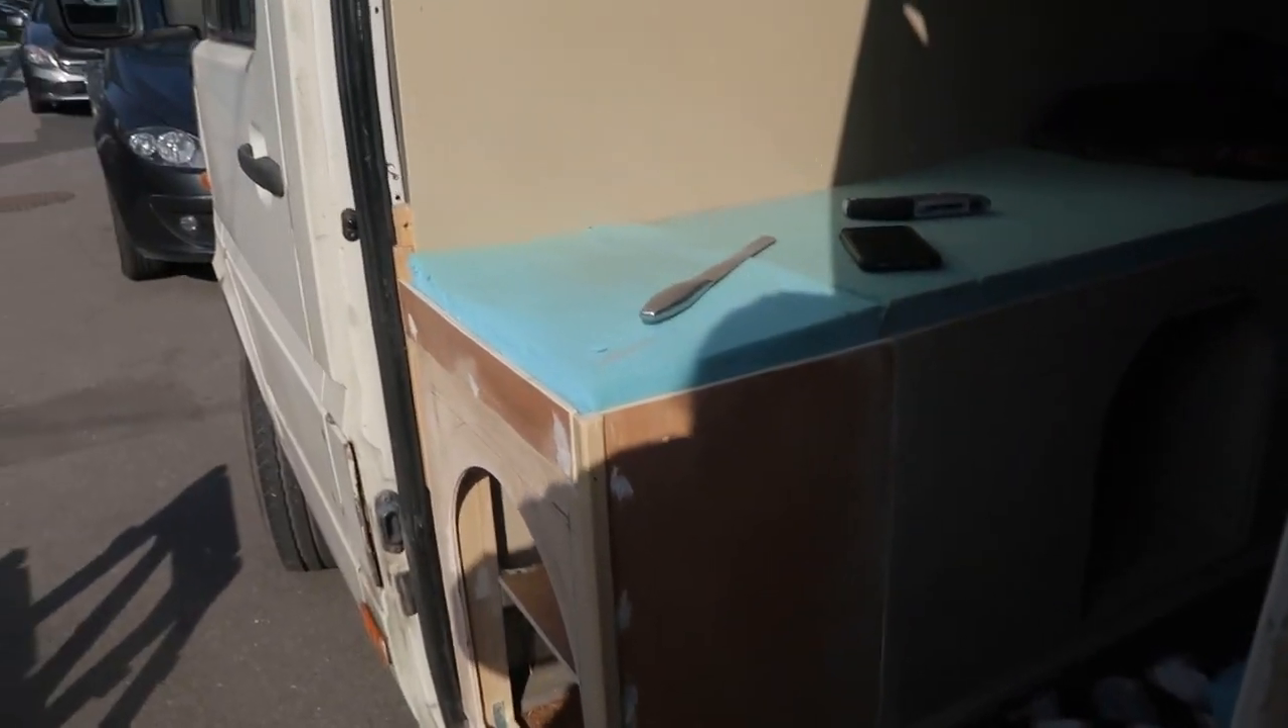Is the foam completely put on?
Yes.